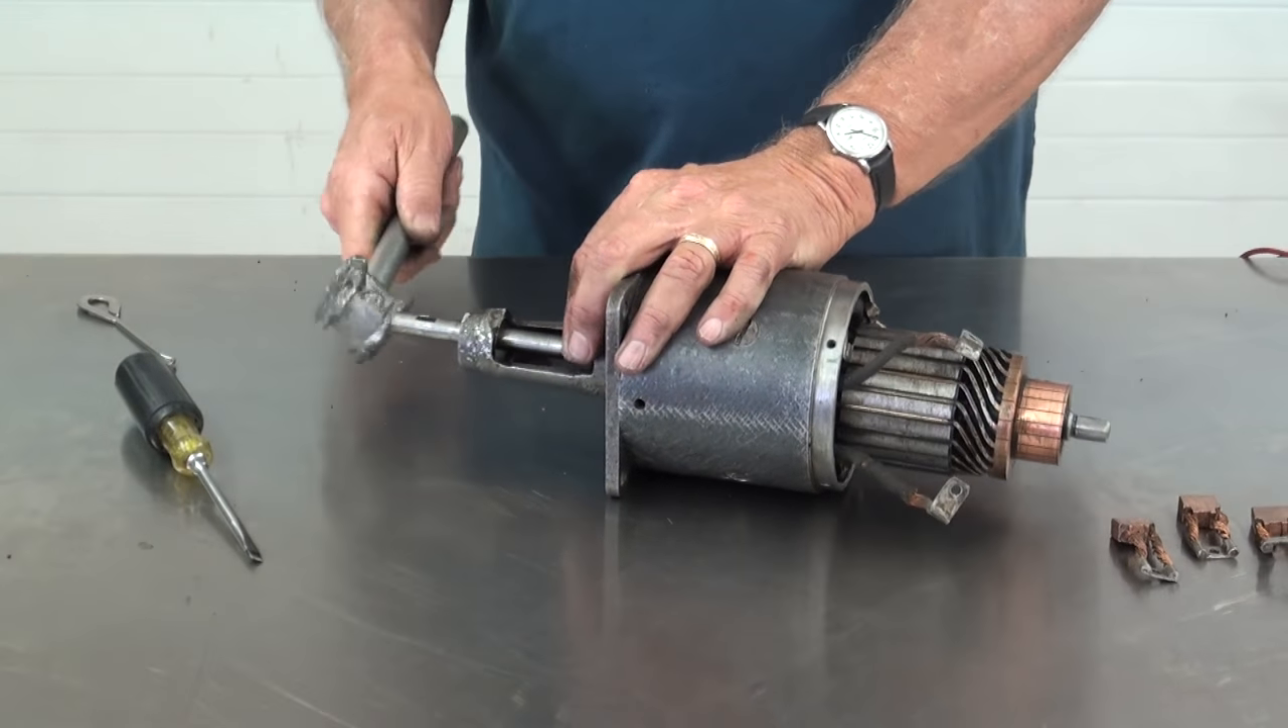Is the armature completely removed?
No.